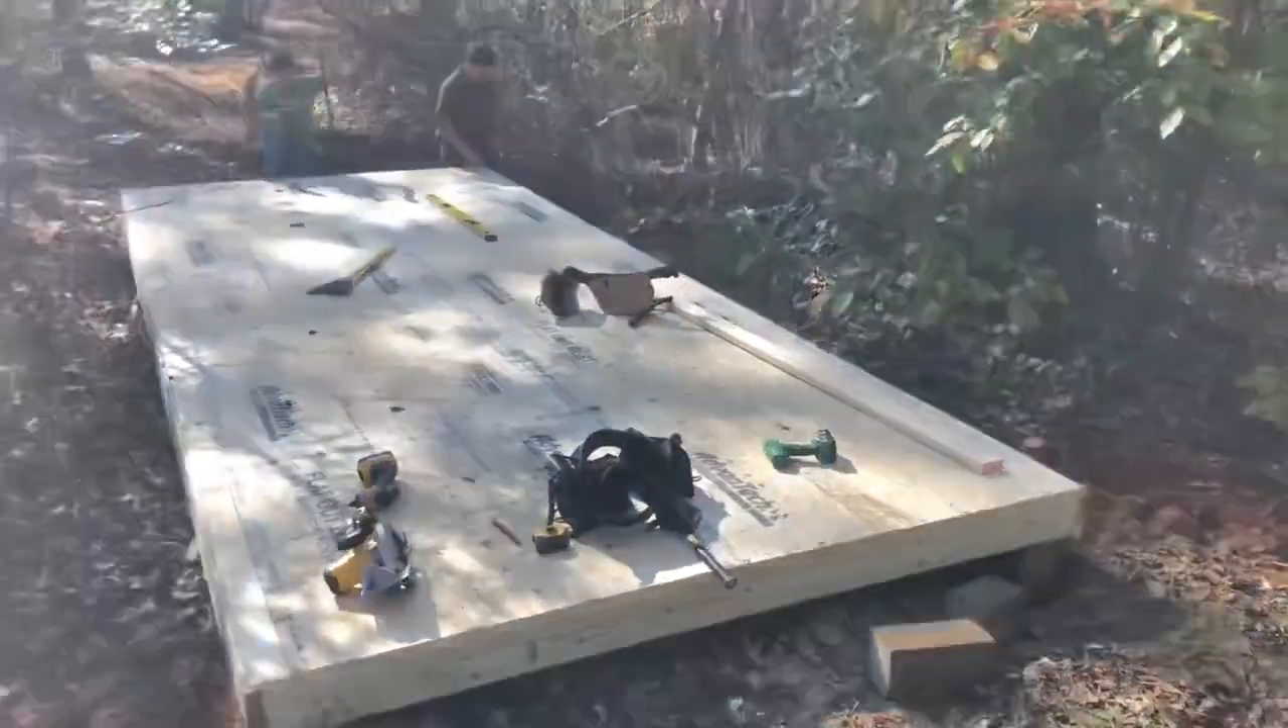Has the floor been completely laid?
Yes.